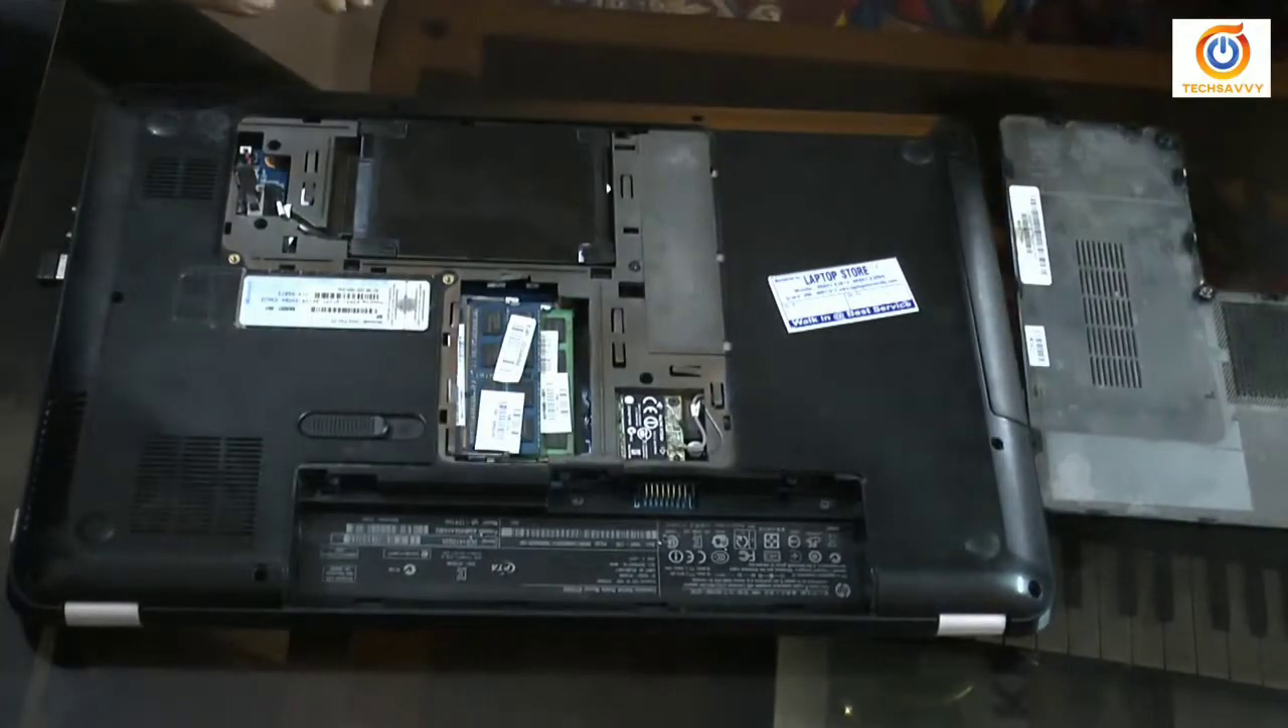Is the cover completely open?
Yes.